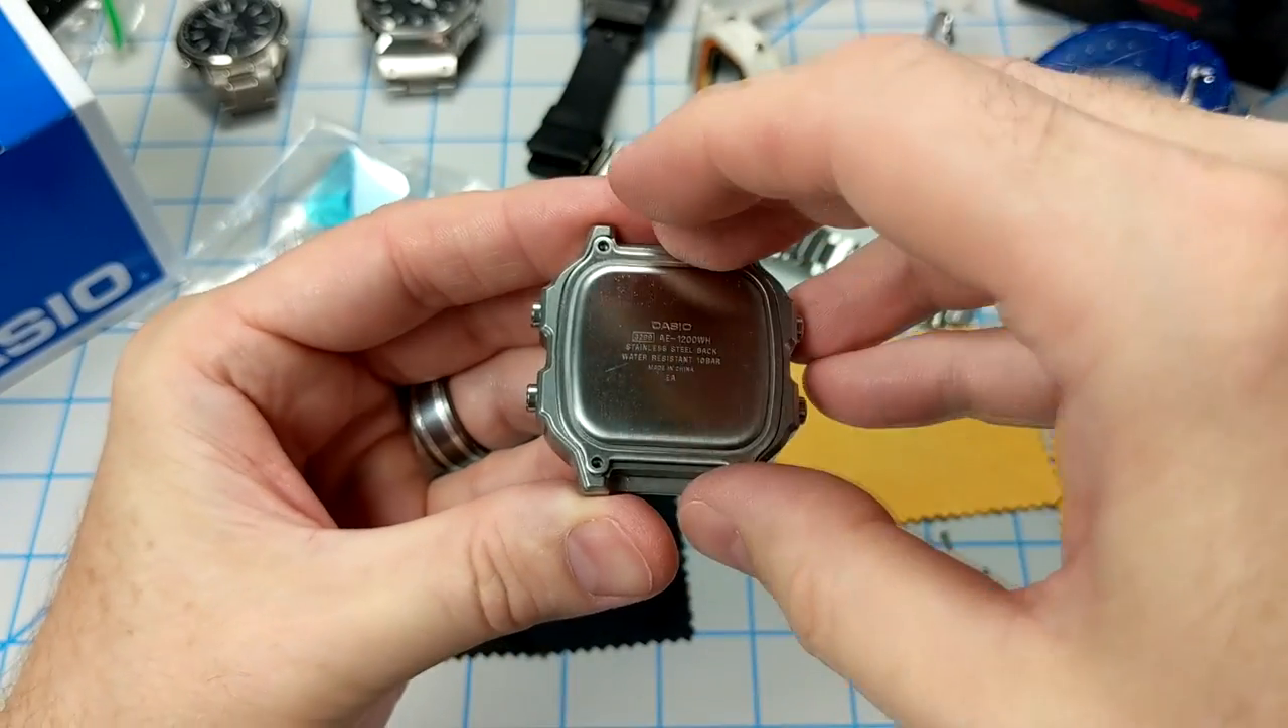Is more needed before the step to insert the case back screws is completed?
Yes.